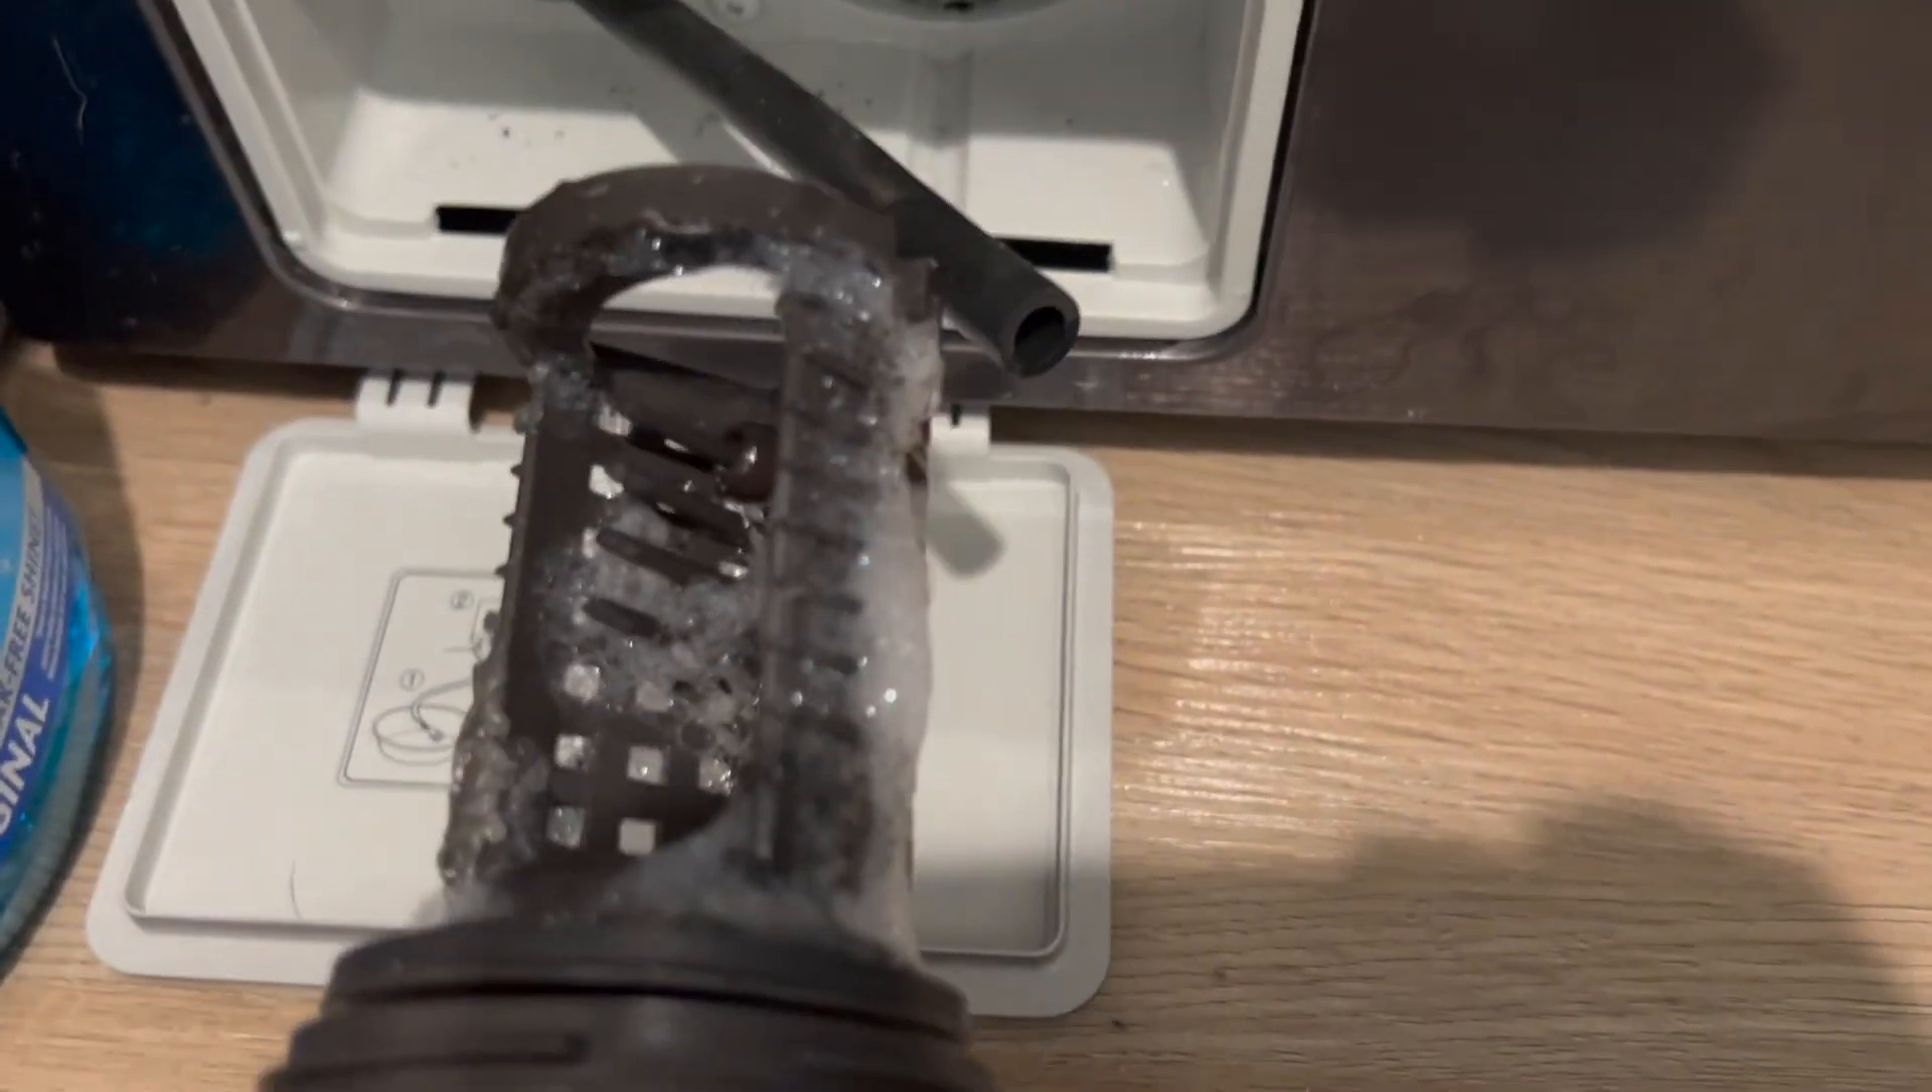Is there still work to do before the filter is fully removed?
No.